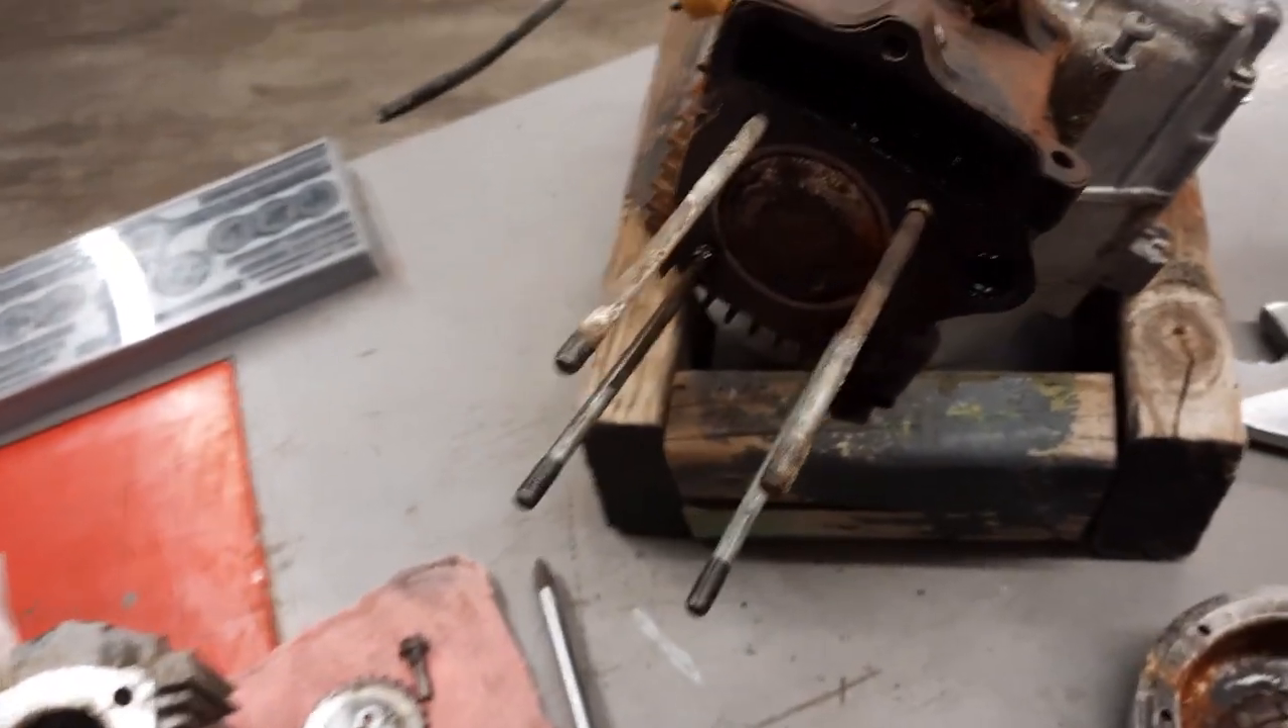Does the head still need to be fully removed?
No.